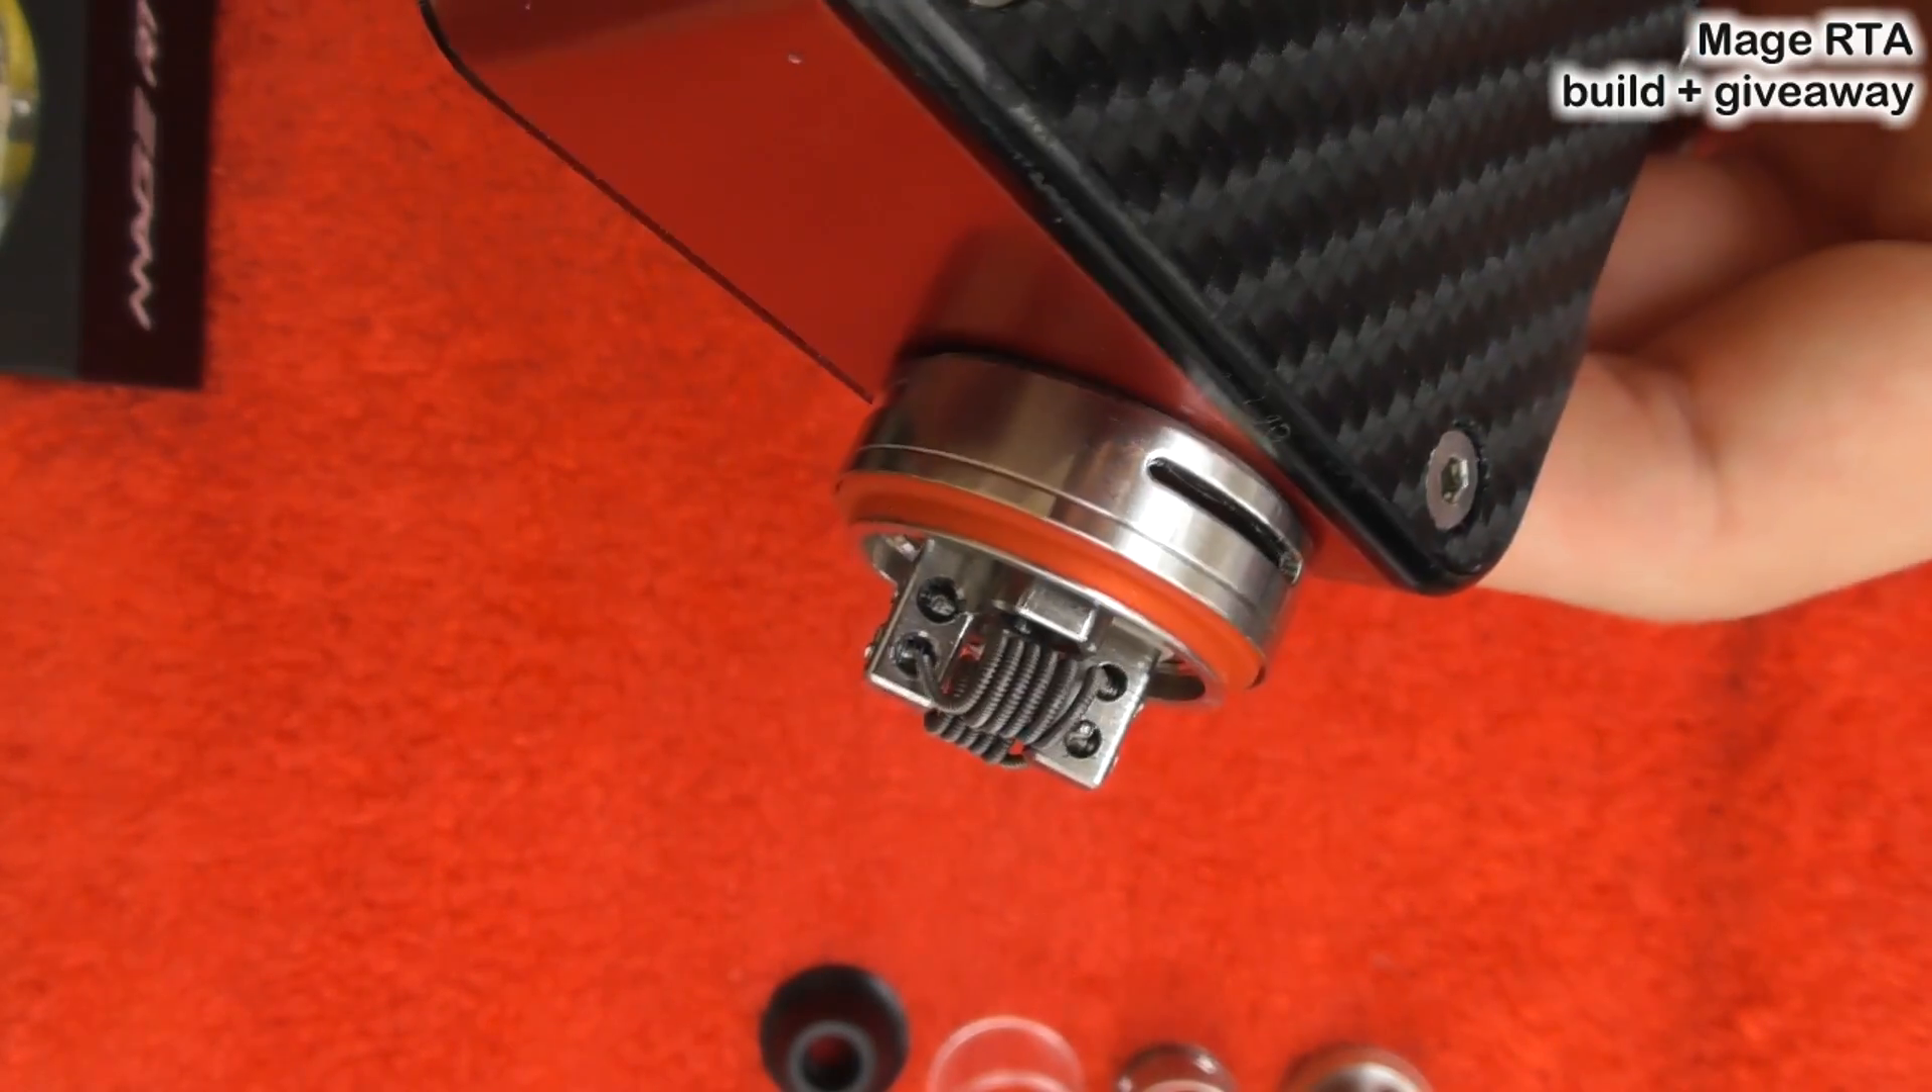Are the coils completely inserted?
Yes.